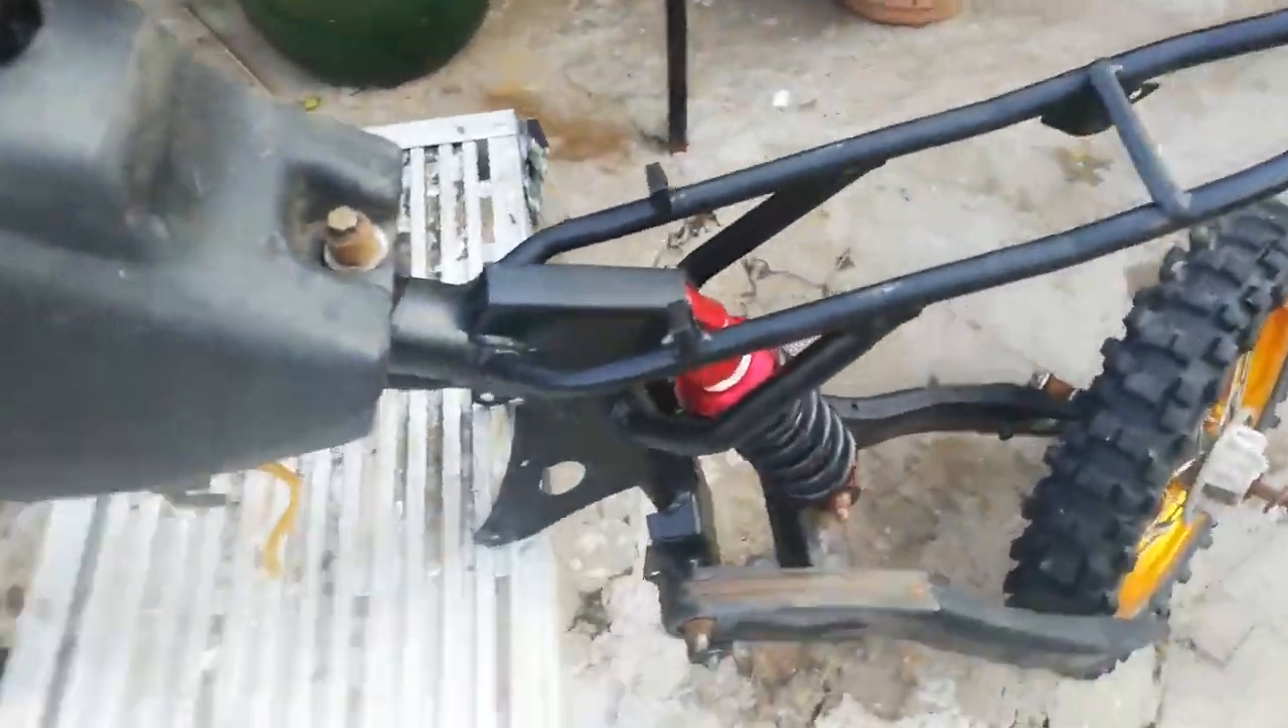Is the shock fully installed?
Yes.